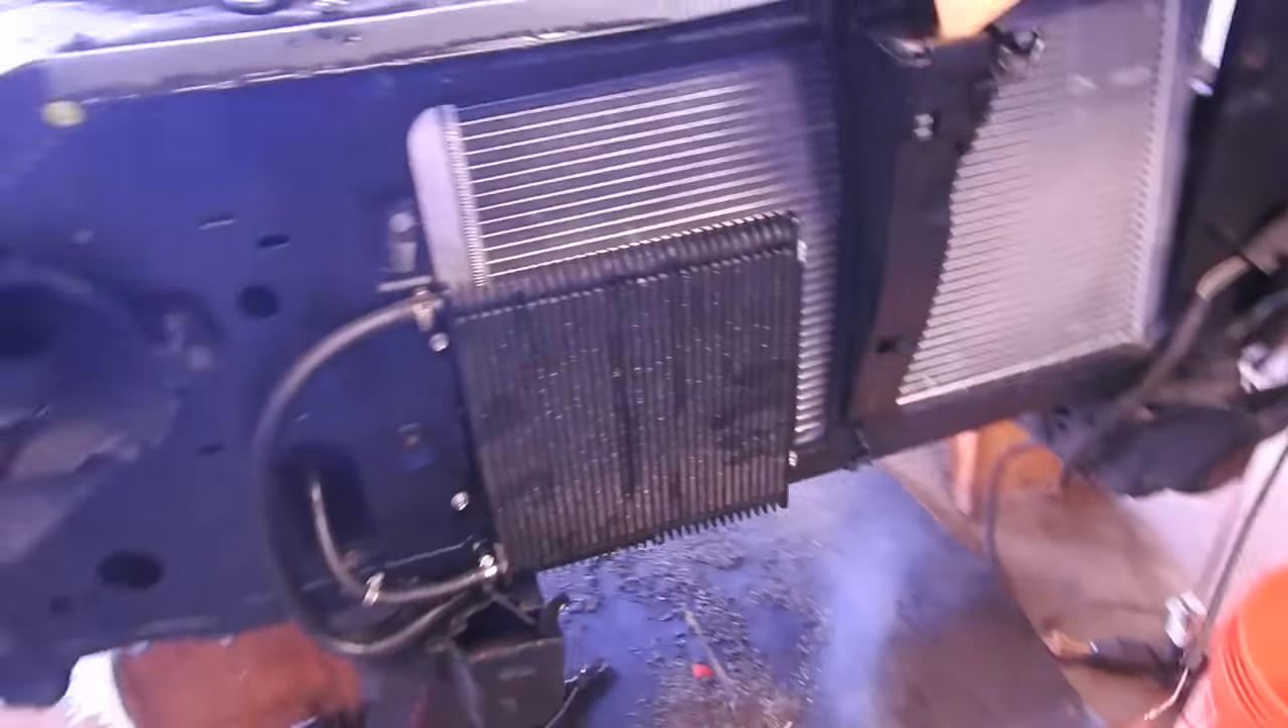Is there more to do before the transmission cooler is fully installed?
No.